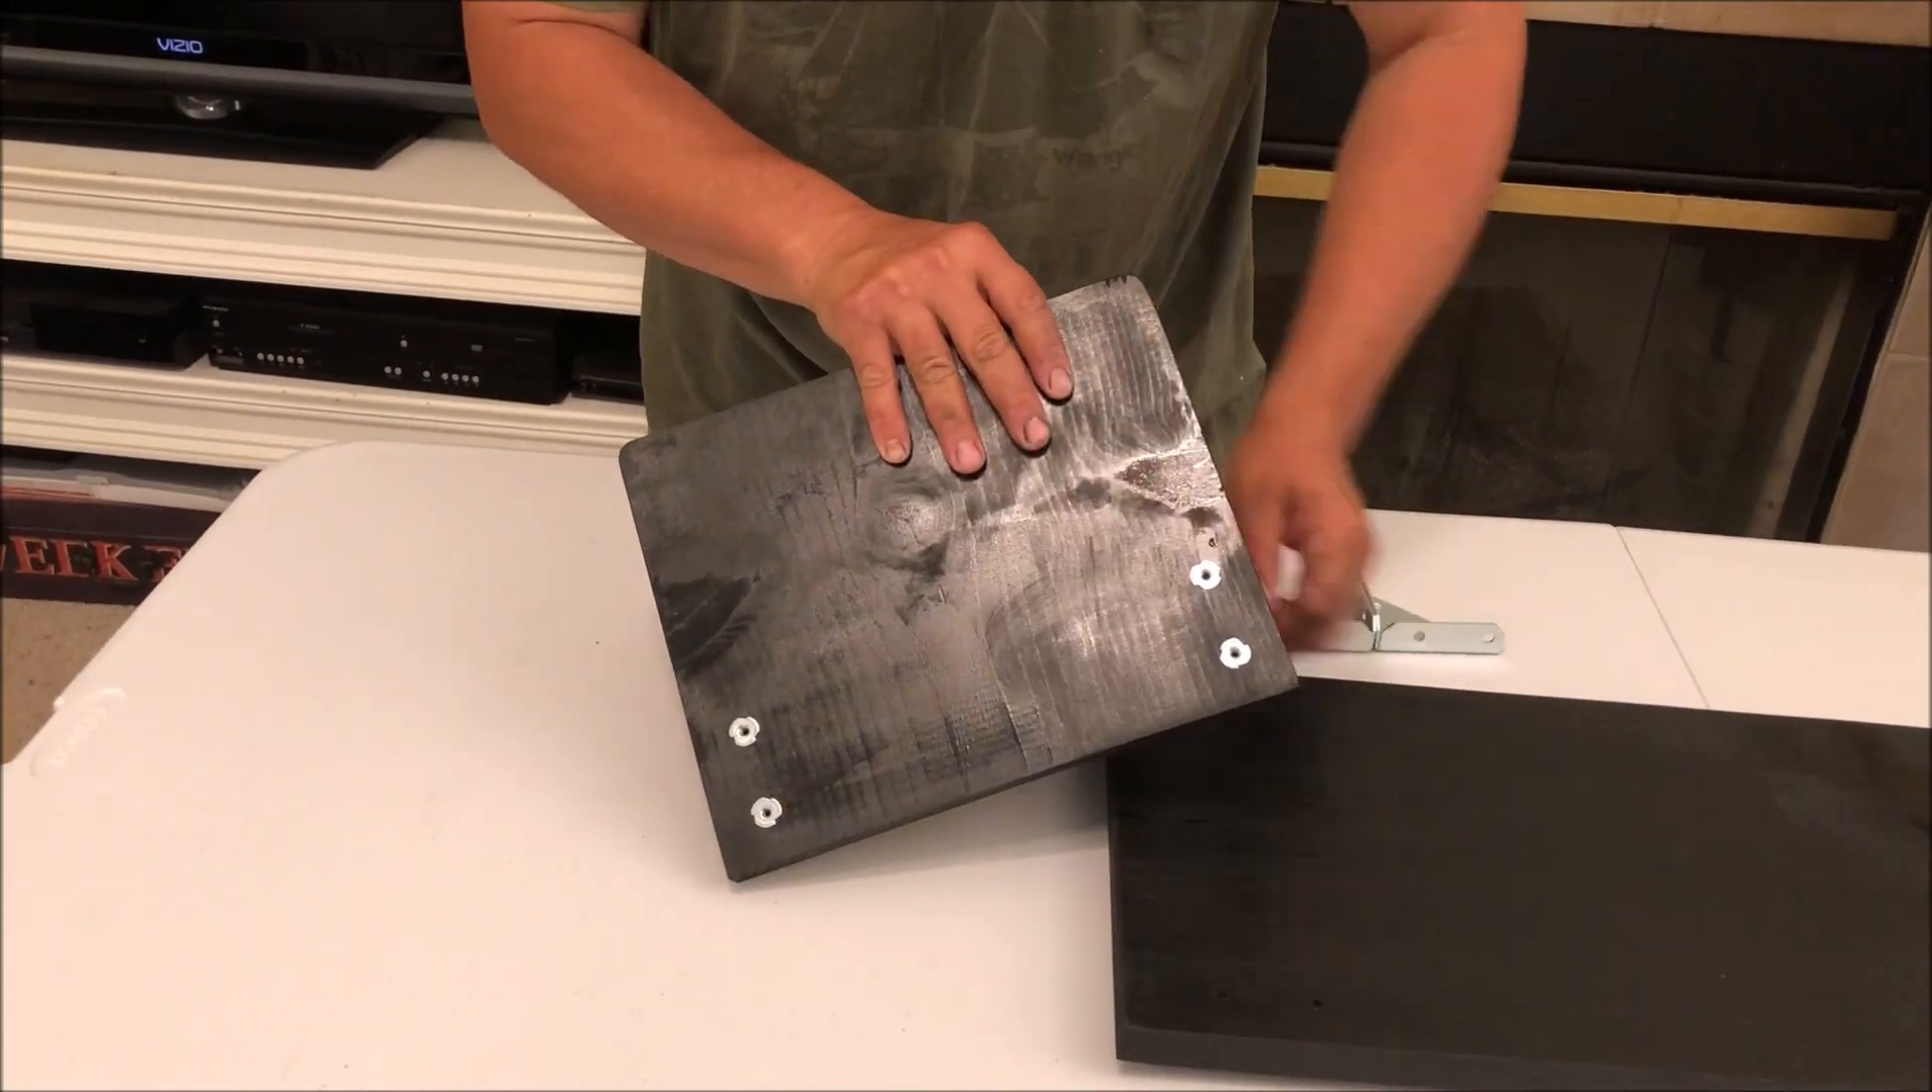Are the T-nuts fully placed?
Yes.